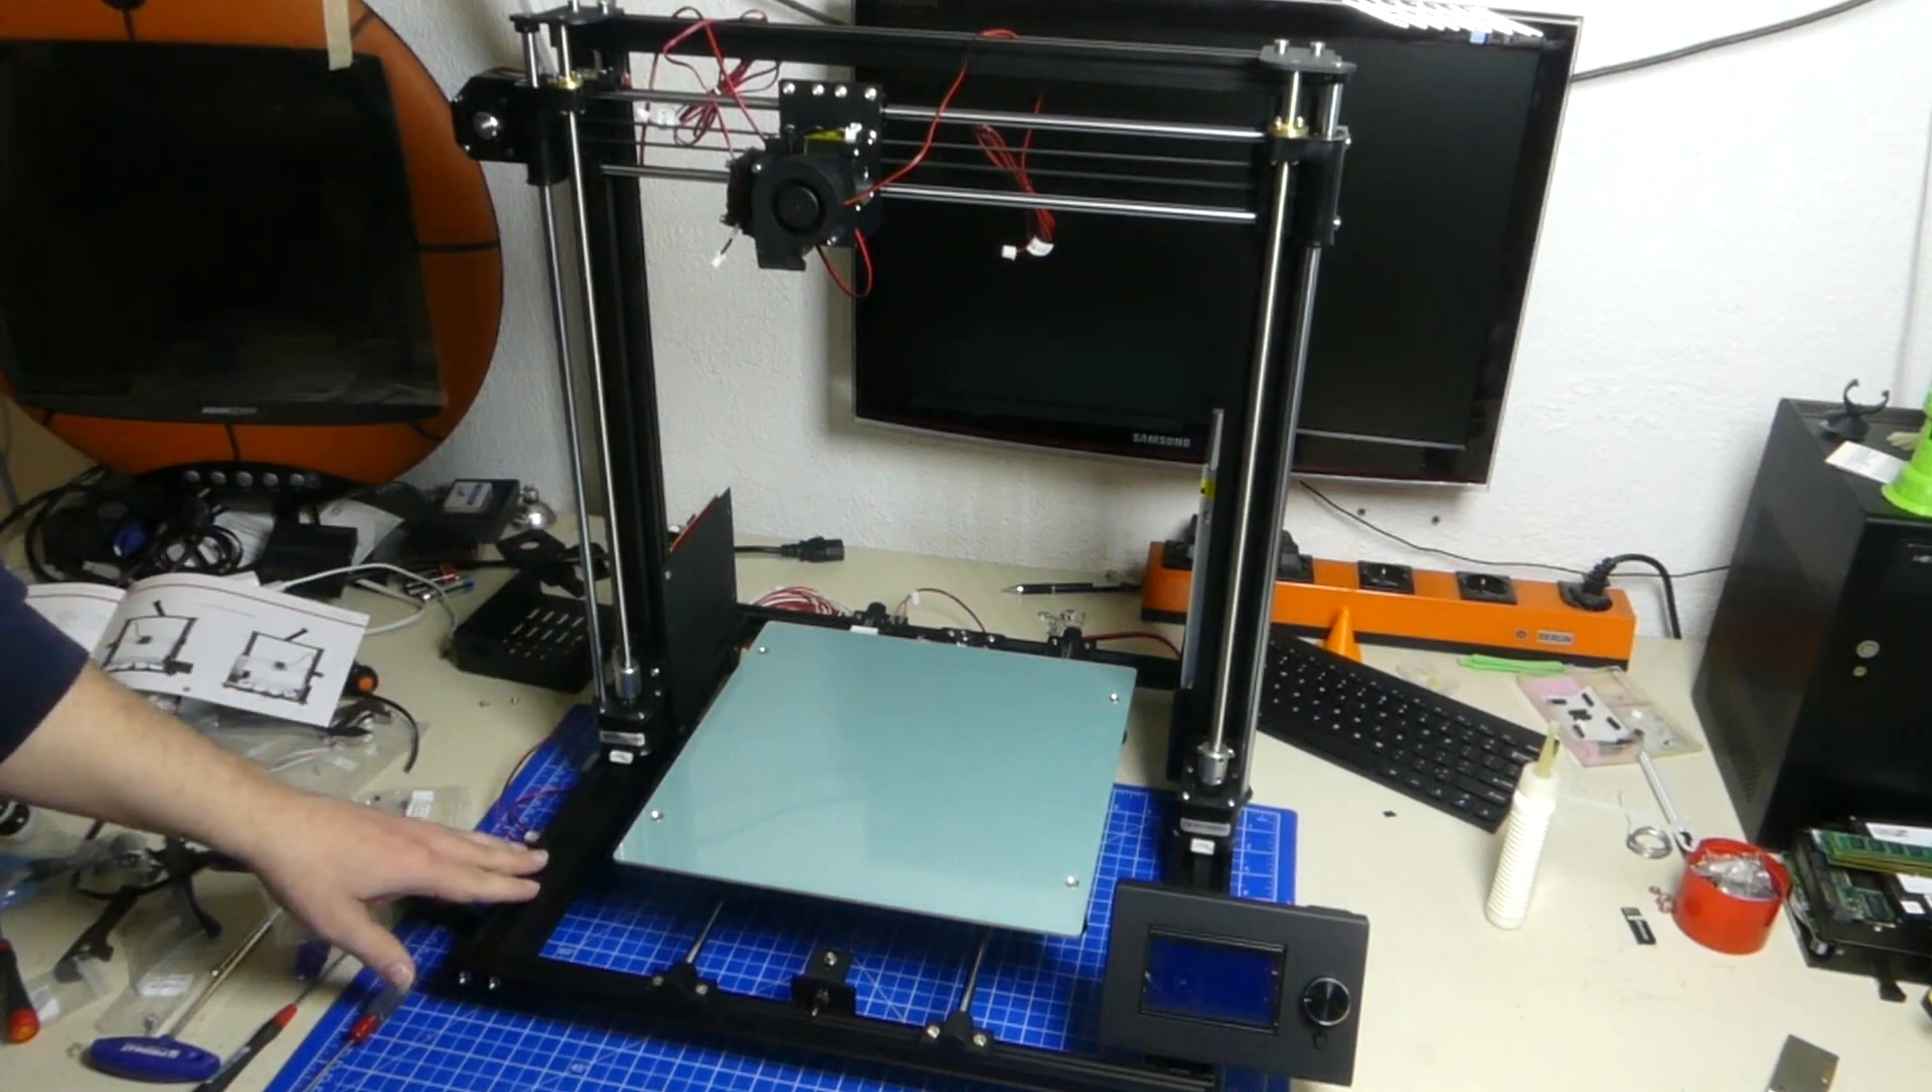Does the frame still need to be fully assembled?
No.